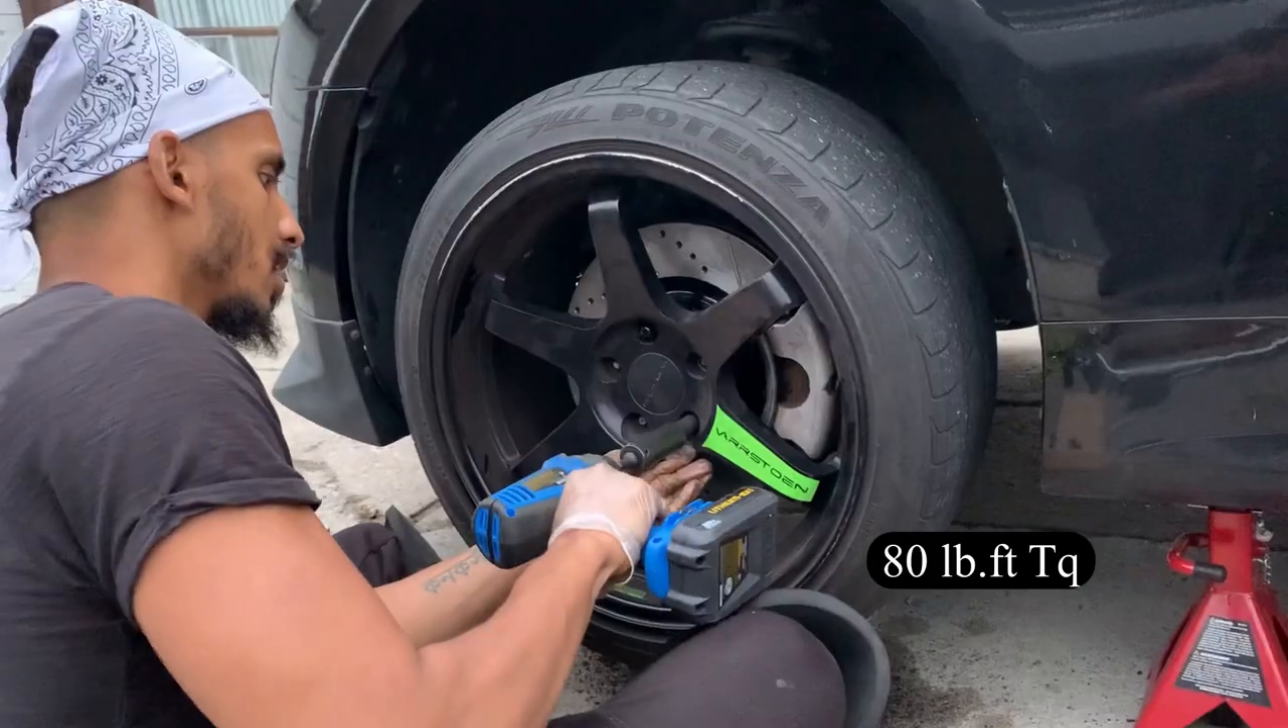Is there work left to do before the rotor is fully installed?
No.